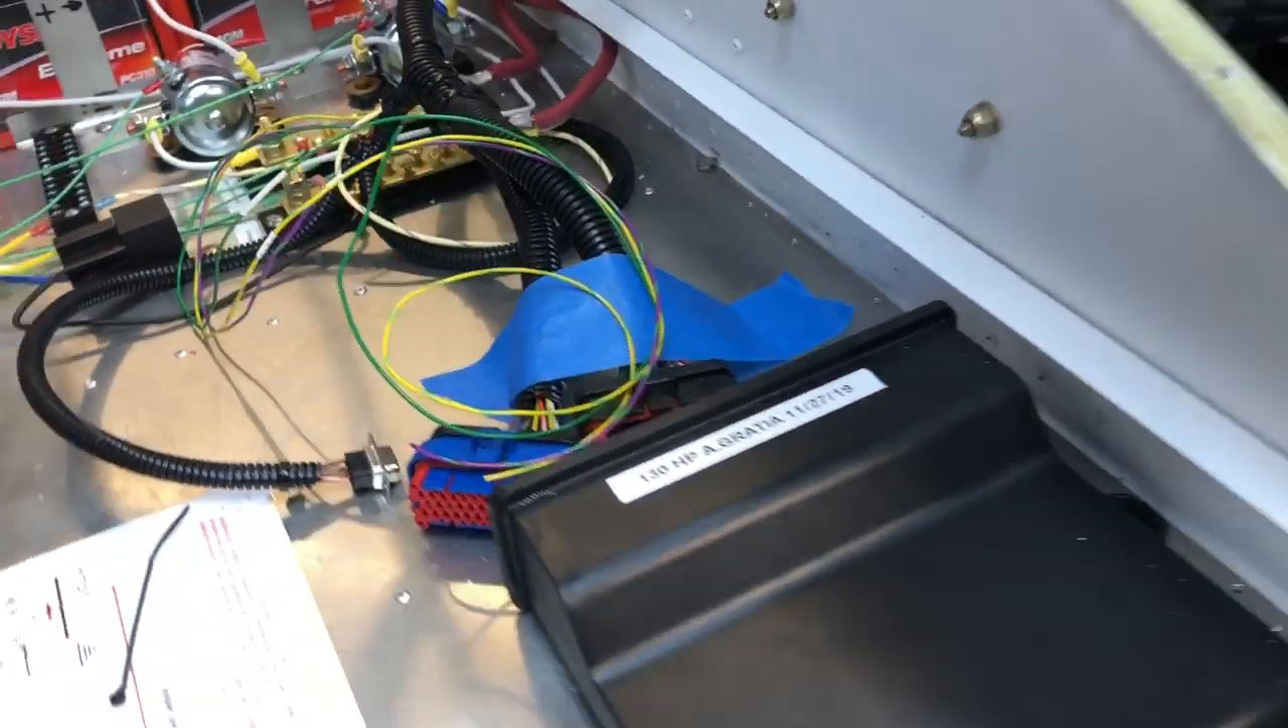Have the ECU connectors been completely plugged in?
No.